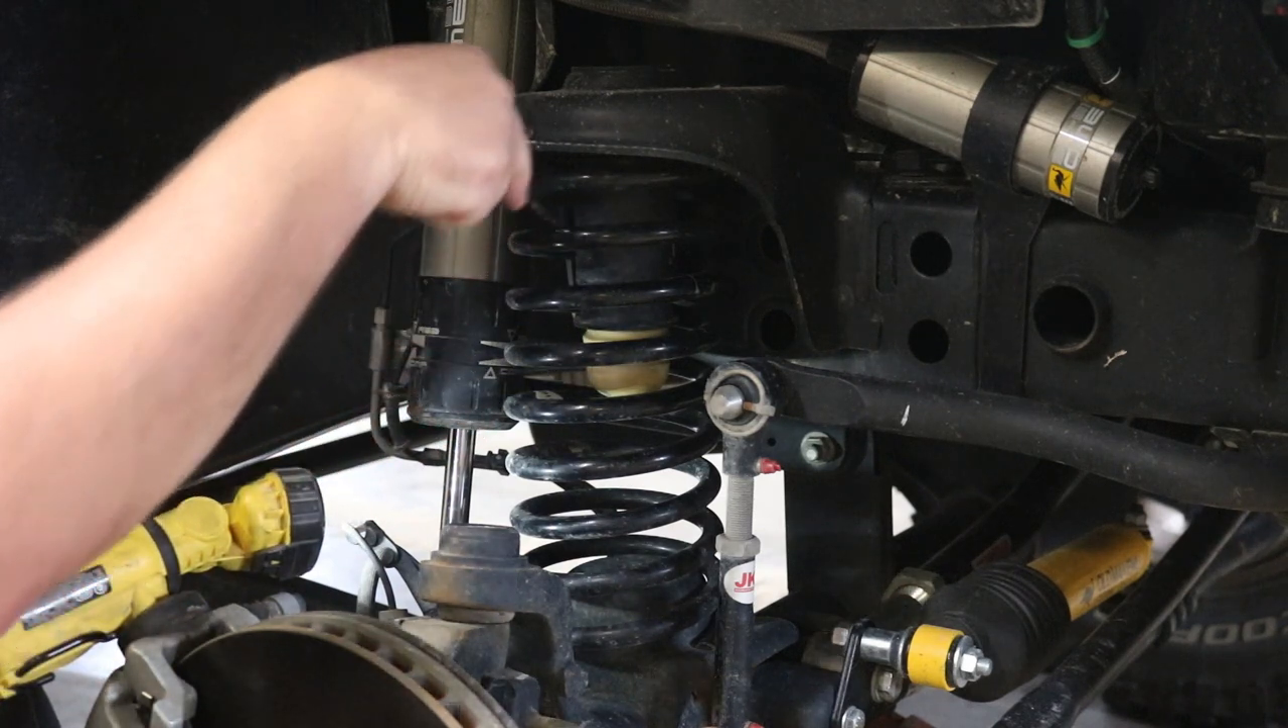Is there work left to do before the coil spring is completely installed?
No.